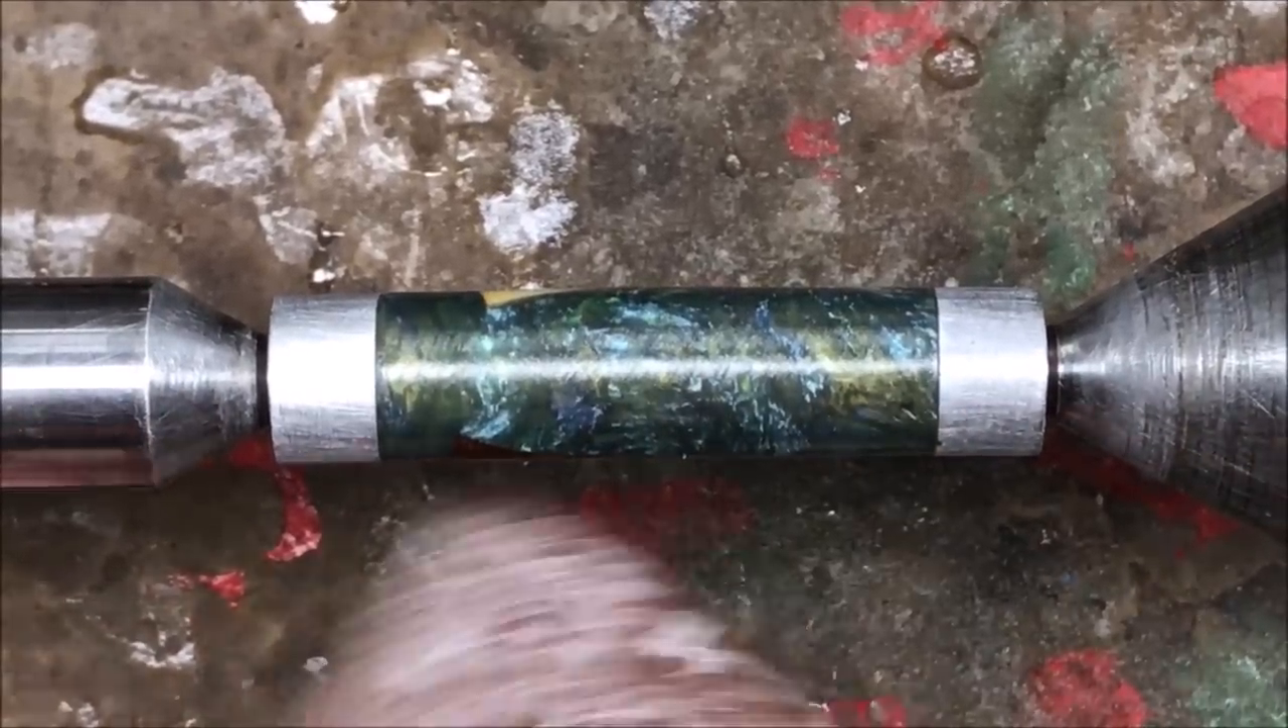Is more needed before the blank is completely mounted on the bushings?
No.